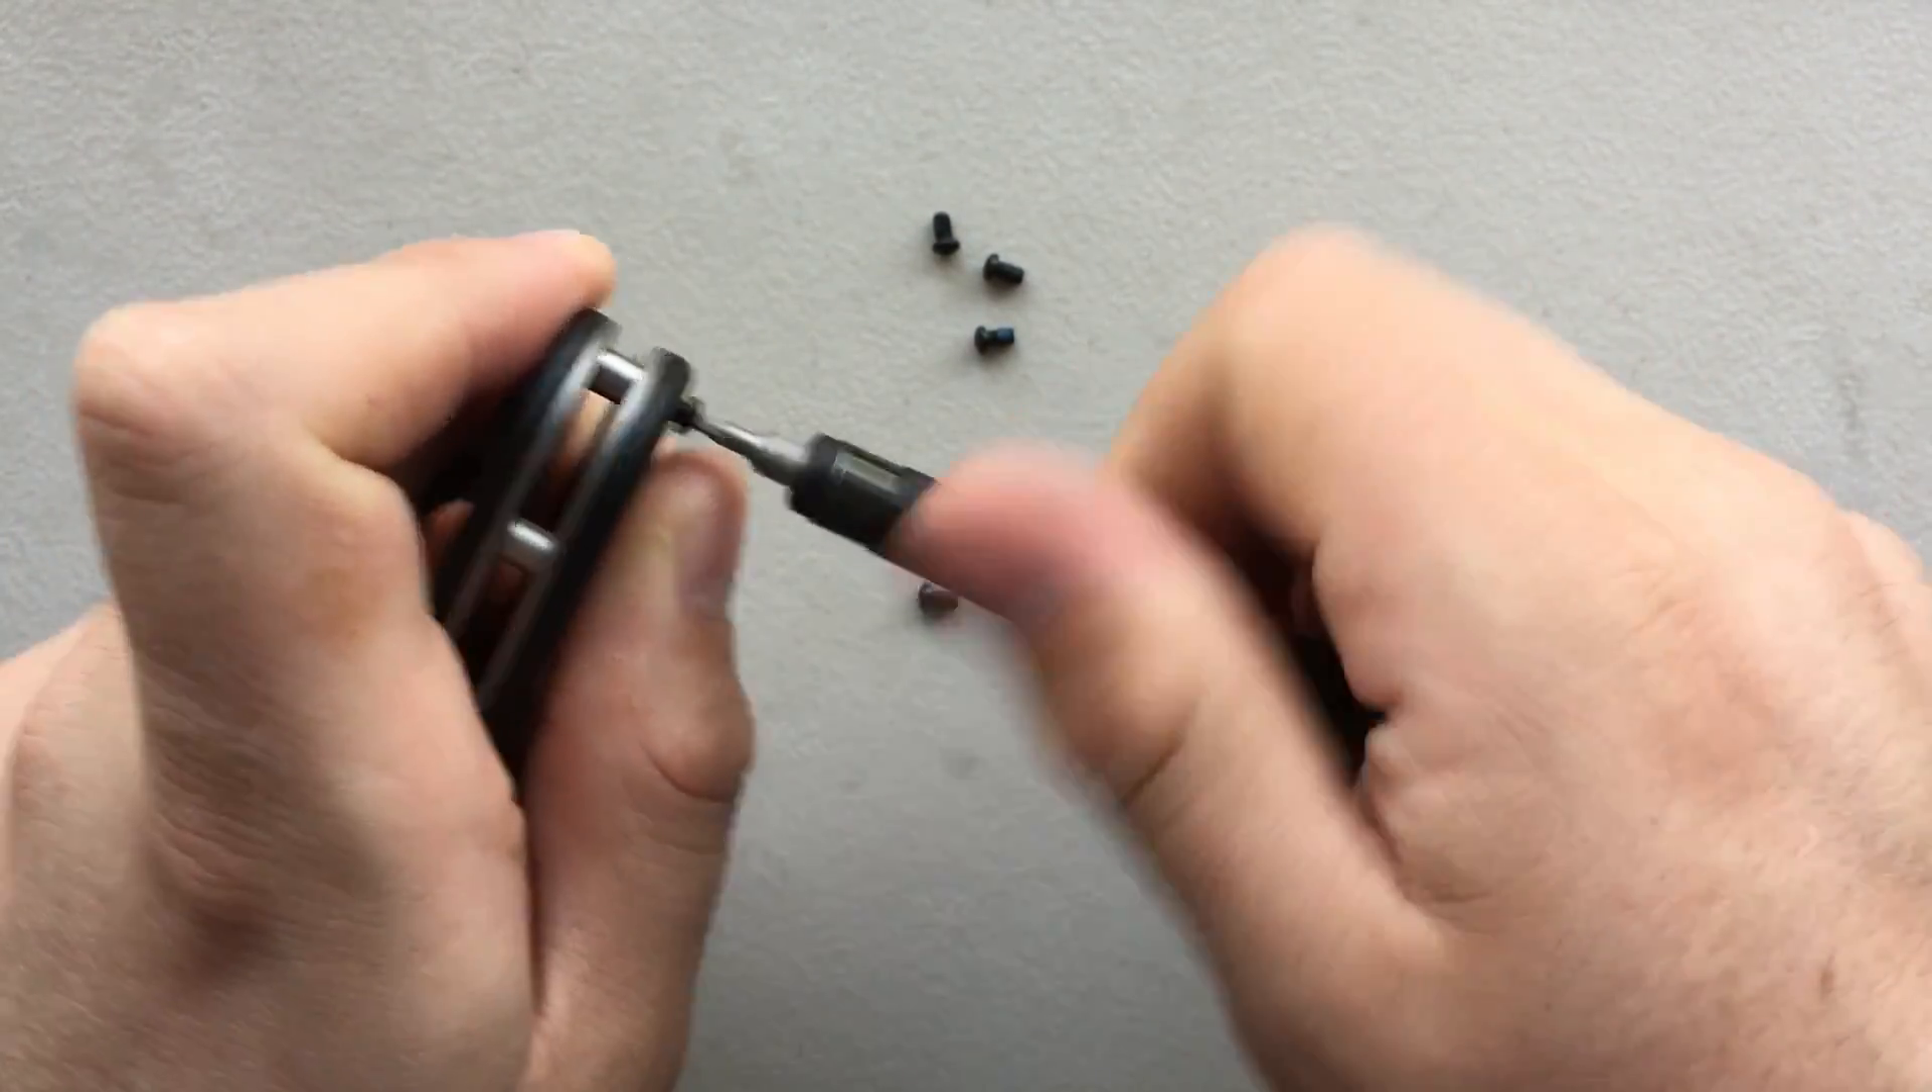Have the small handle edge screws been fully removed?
No.